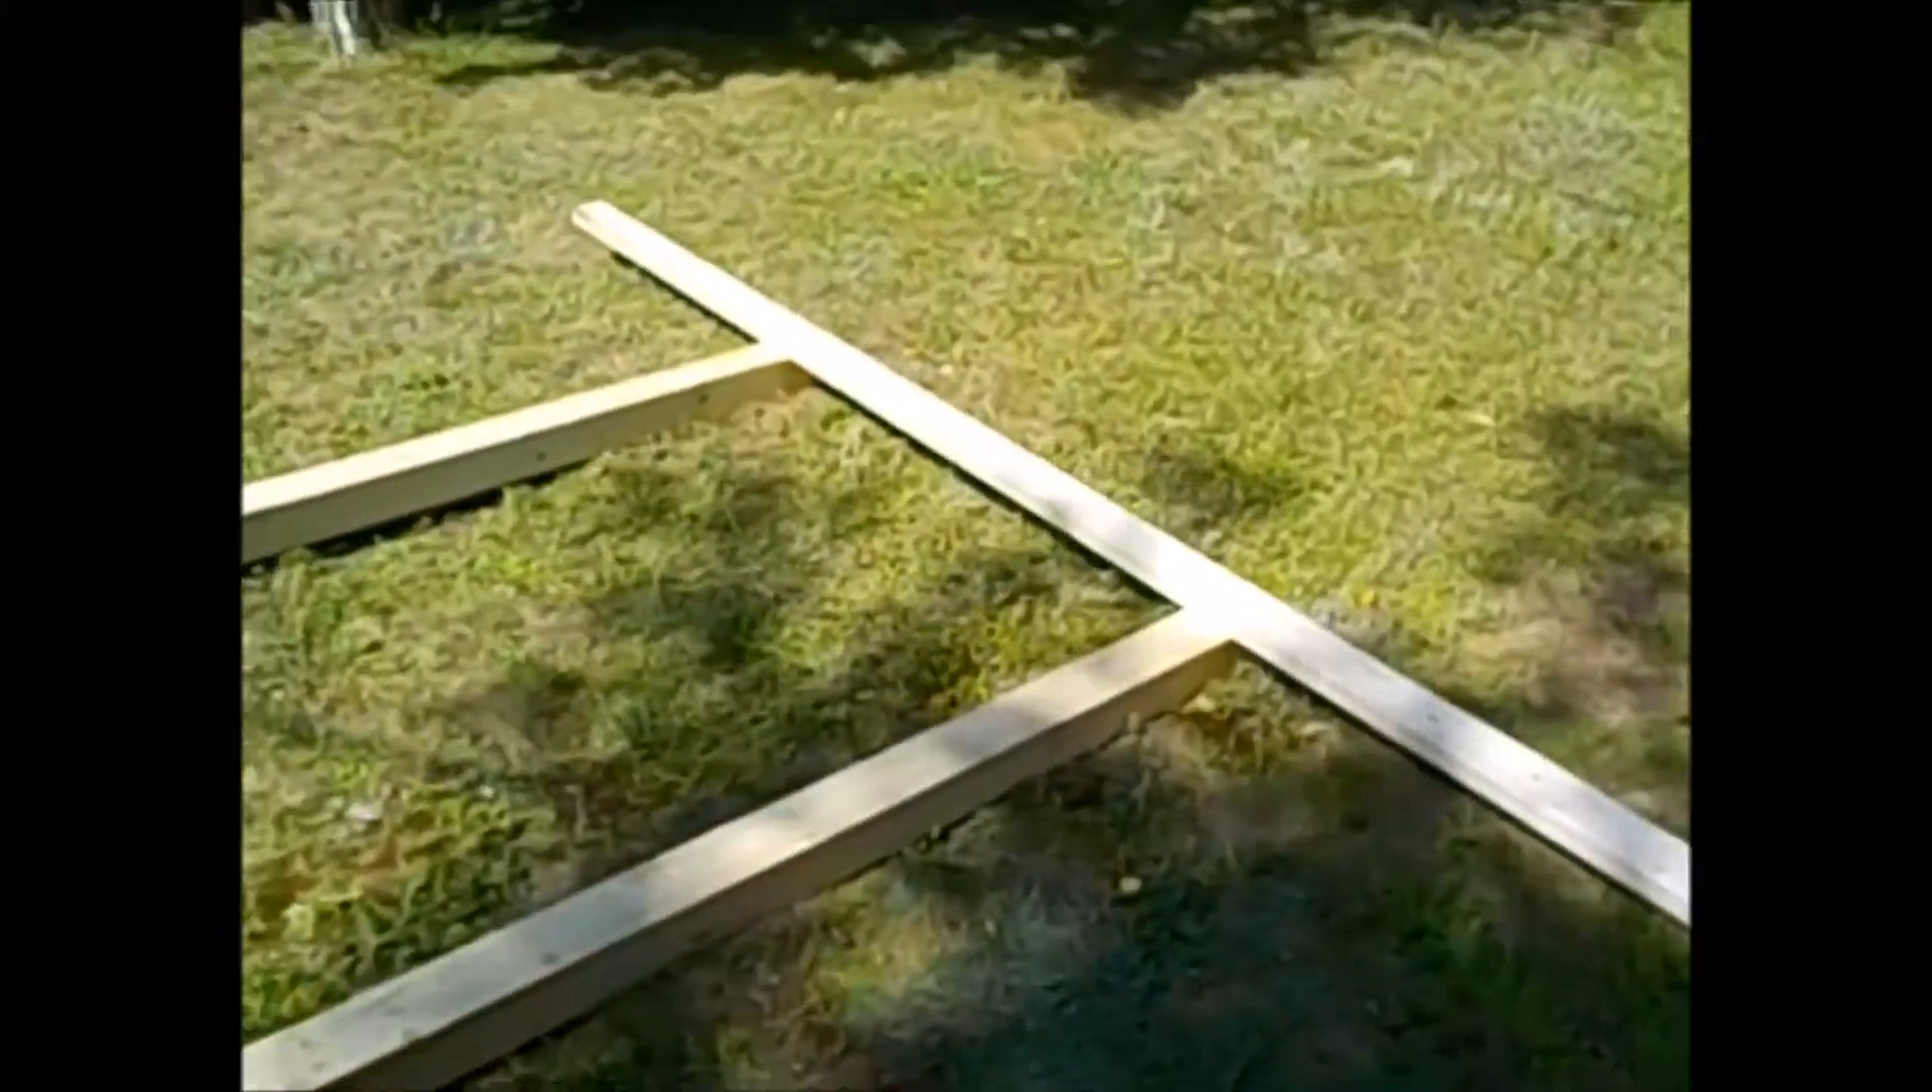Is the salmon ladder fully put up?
No.